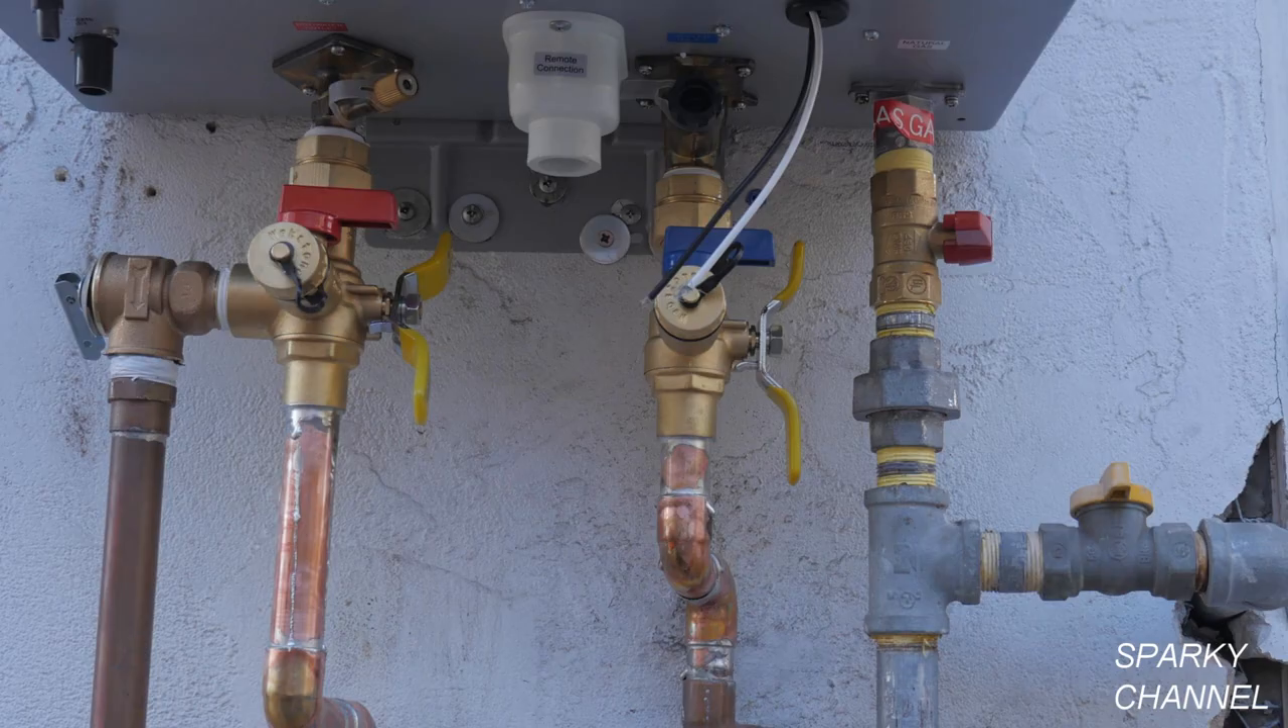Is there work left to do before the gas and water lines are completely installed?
No.